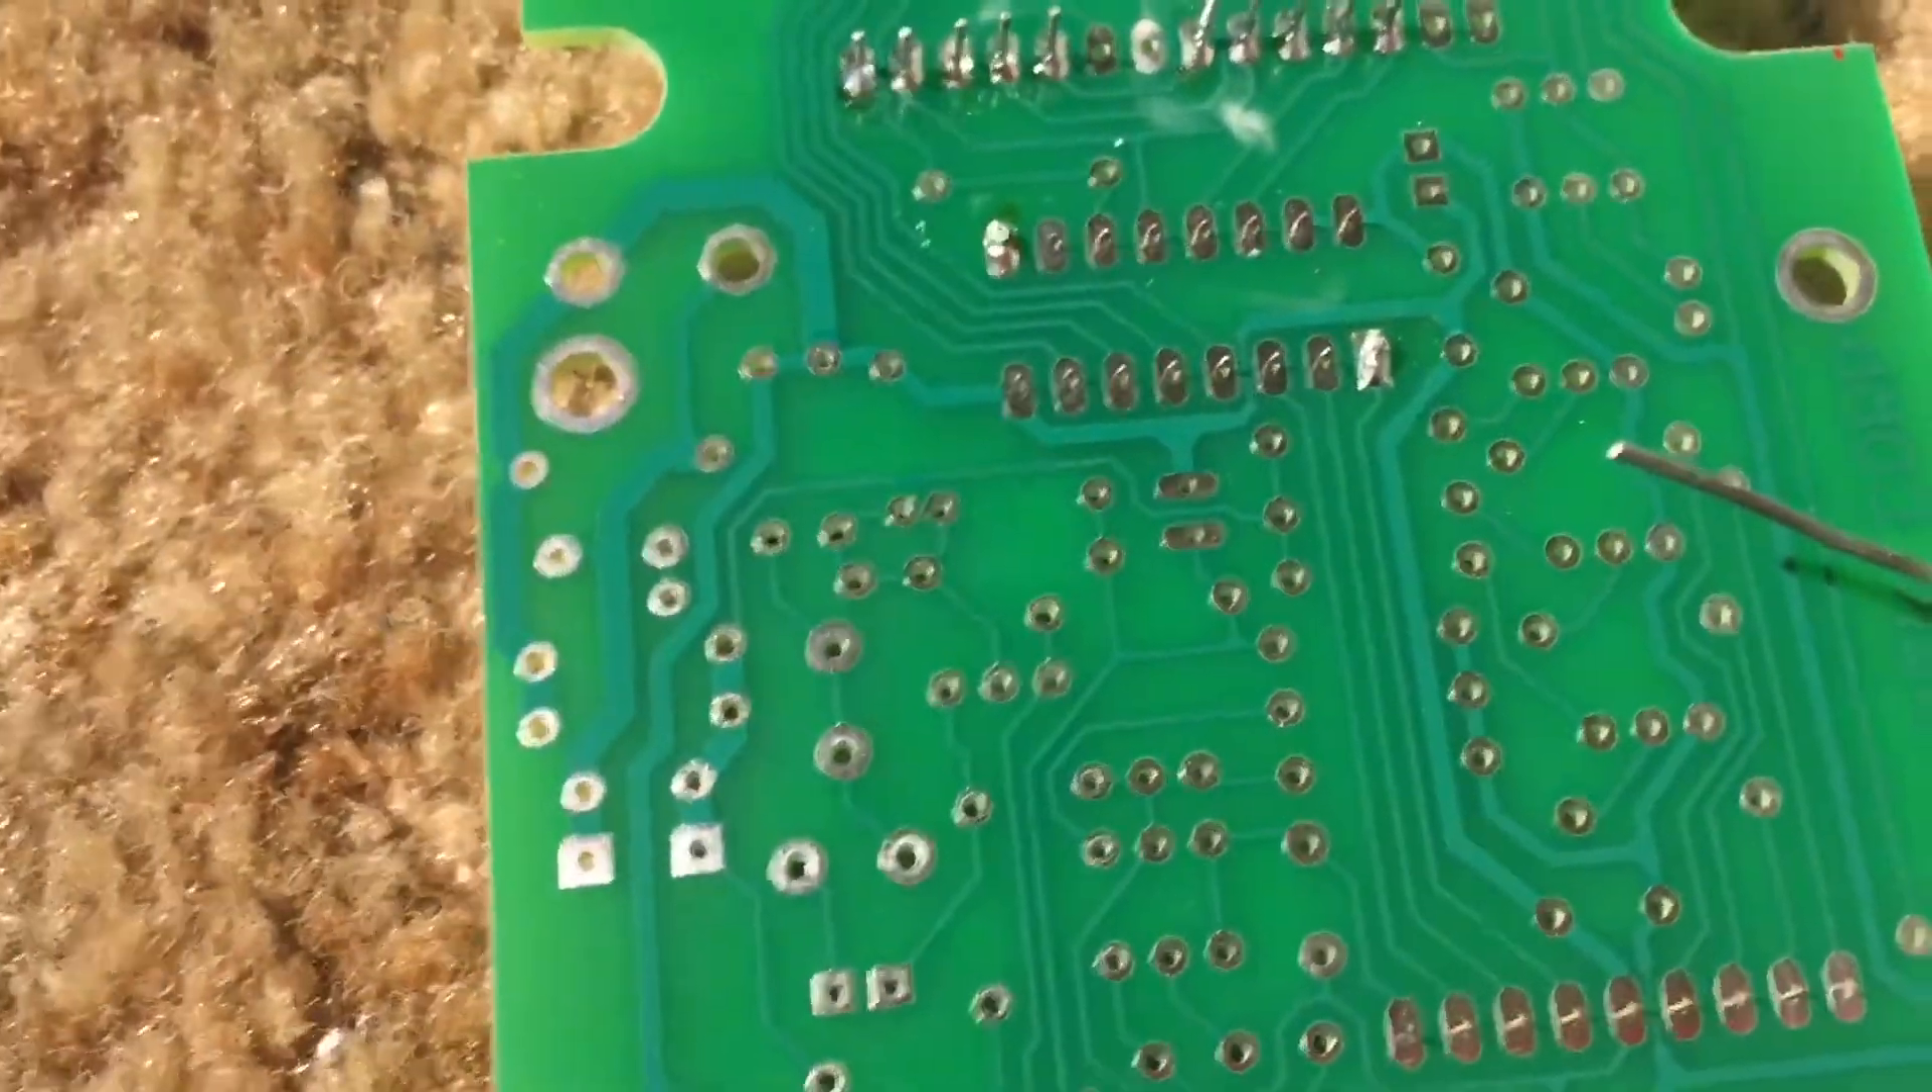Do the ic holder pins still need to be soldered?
Yes.